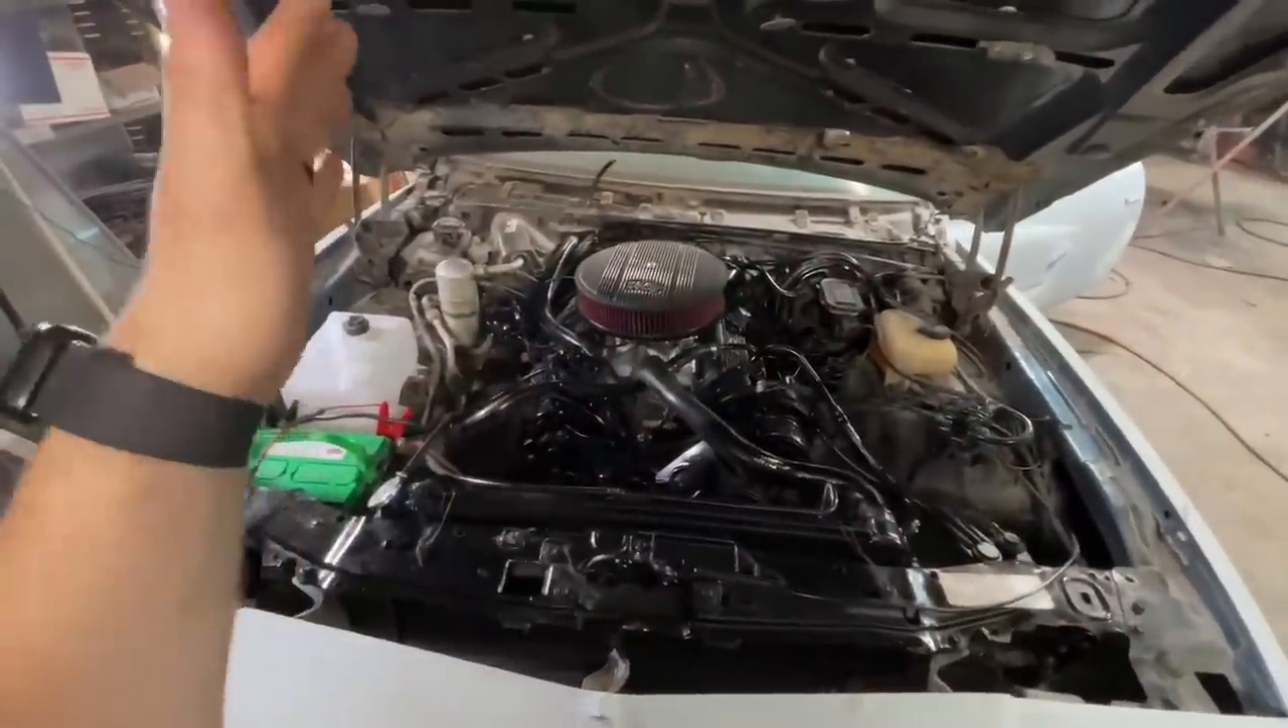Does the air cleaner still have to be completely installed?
No.